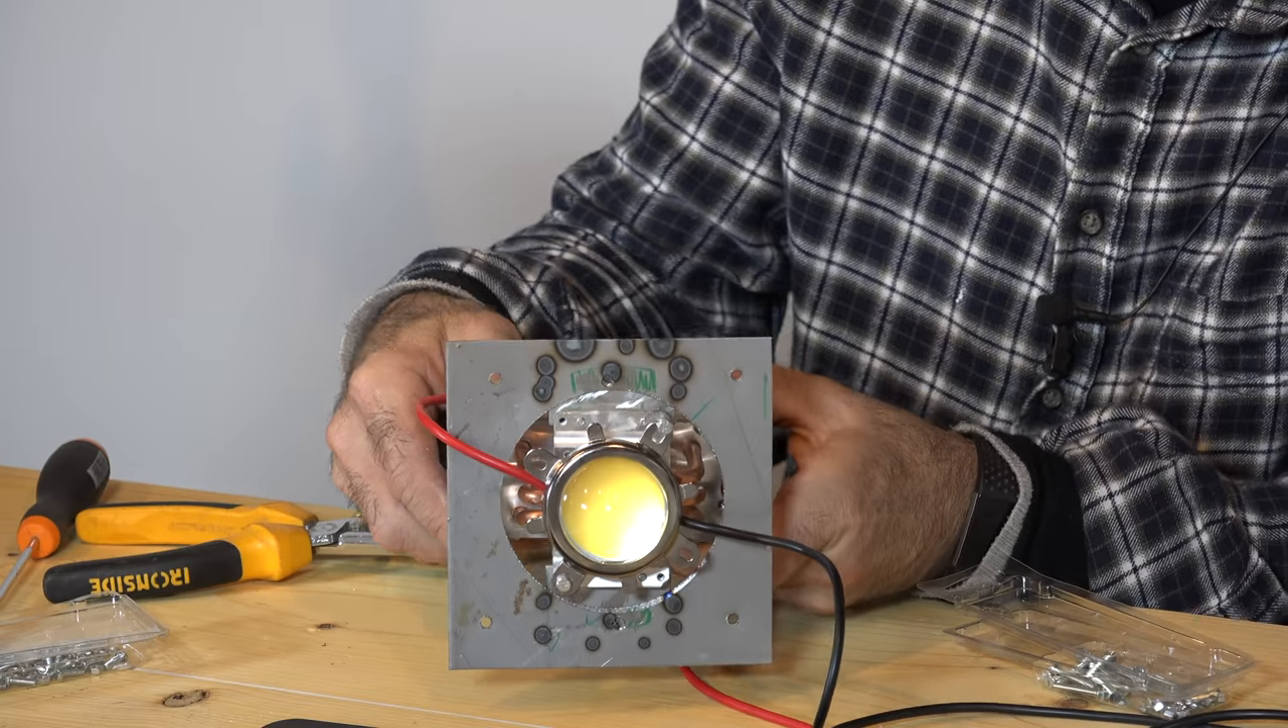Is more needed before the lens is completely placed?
No.